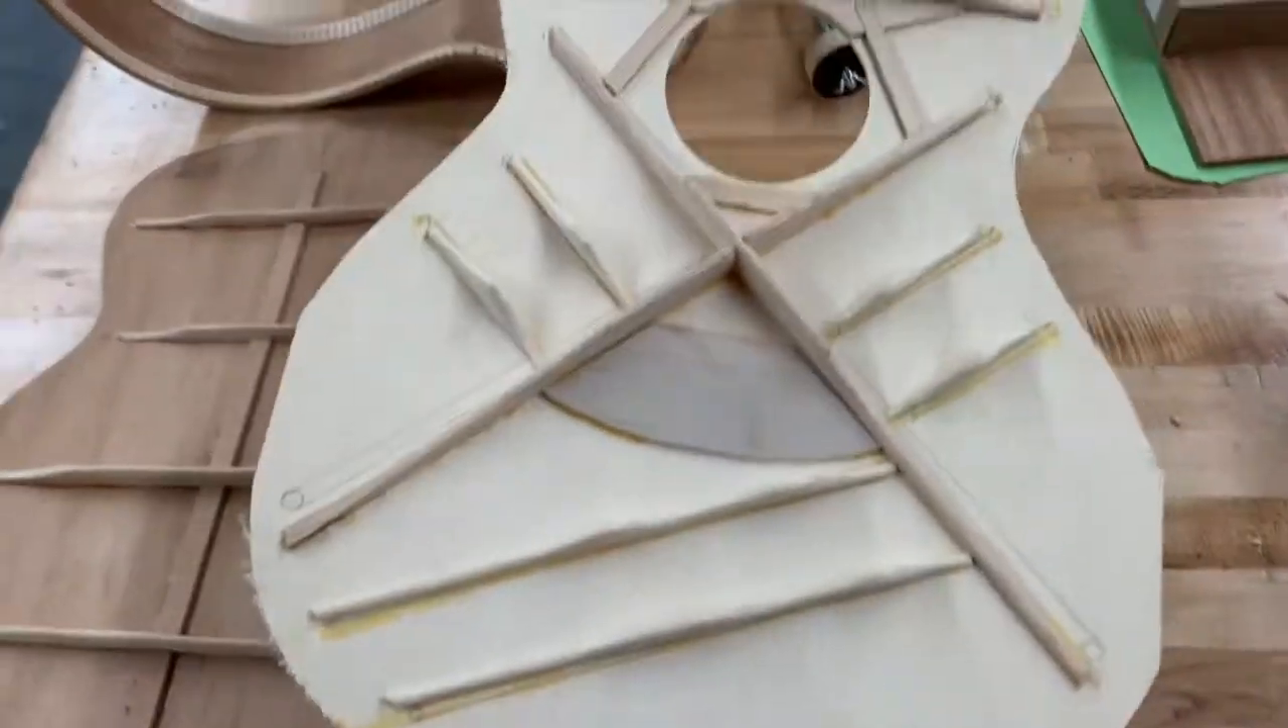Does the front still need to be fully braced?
No.